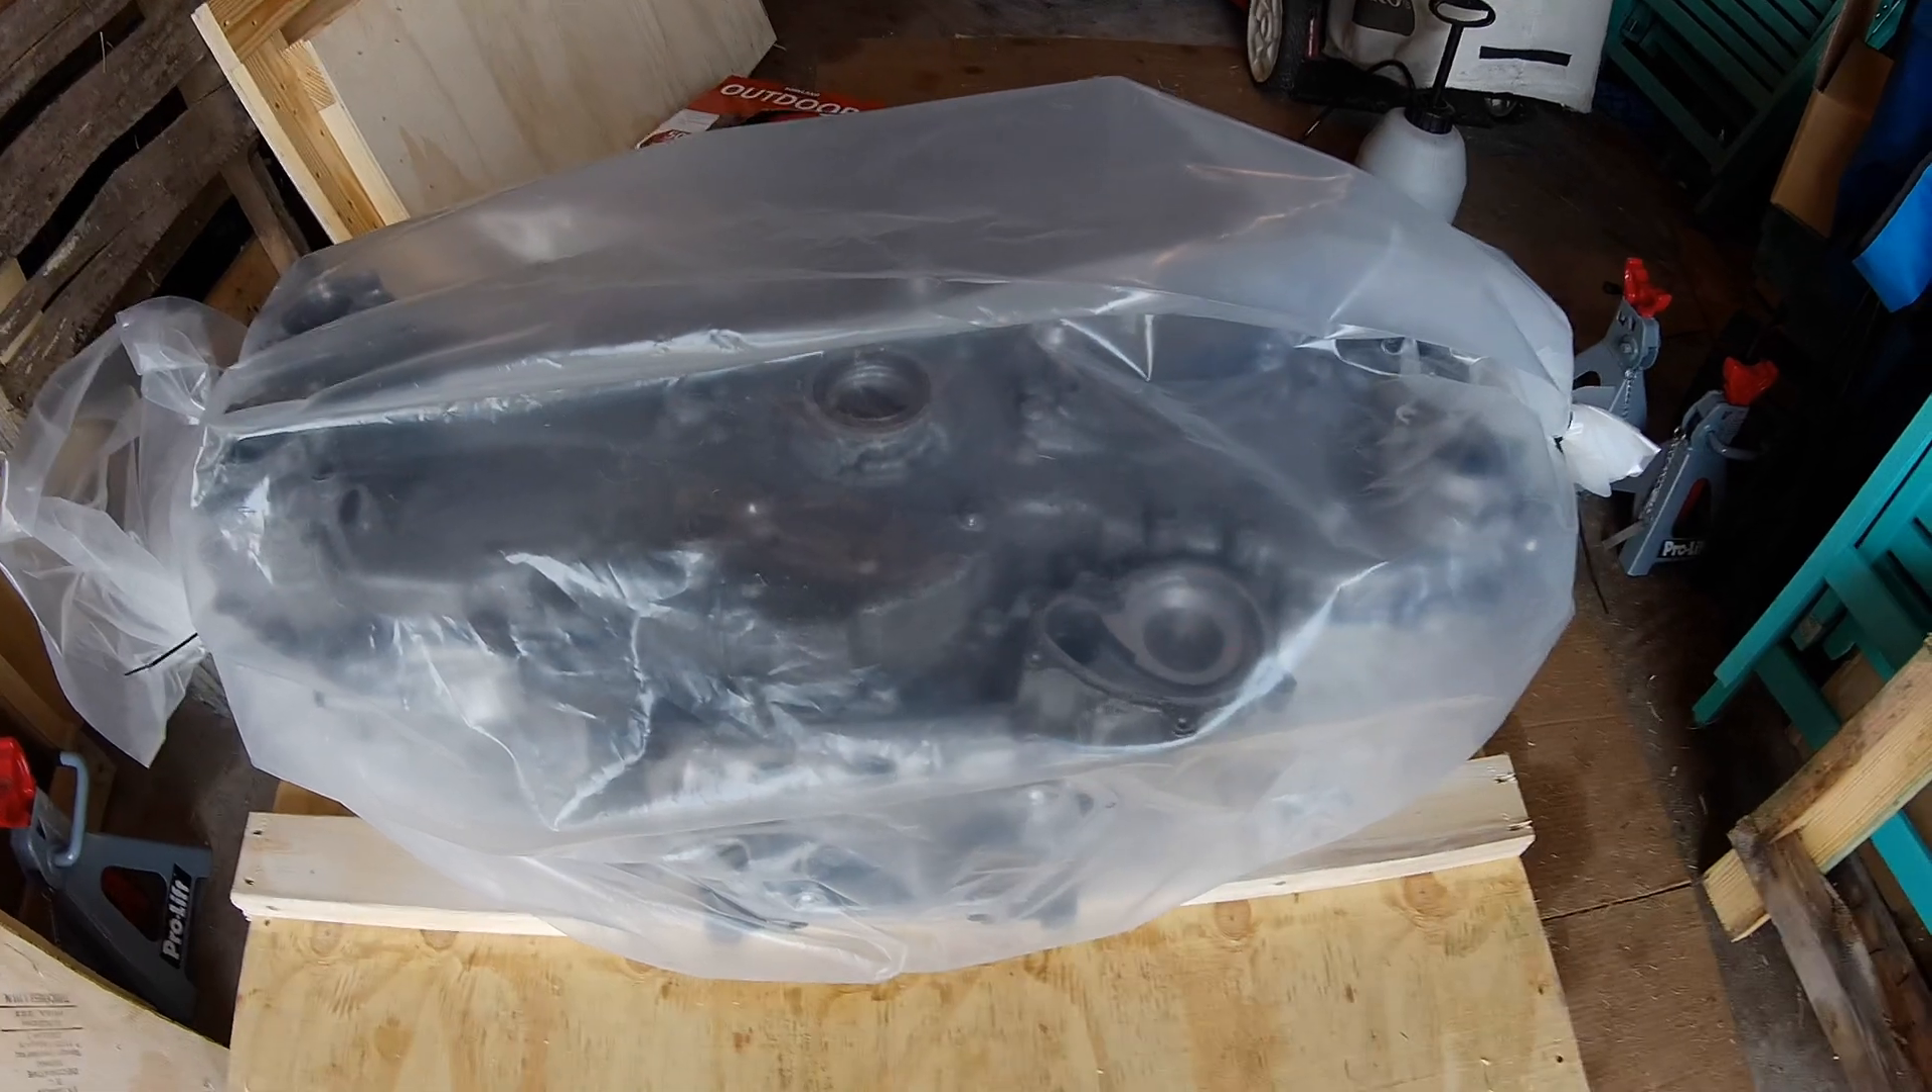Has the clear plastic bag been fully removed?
No.